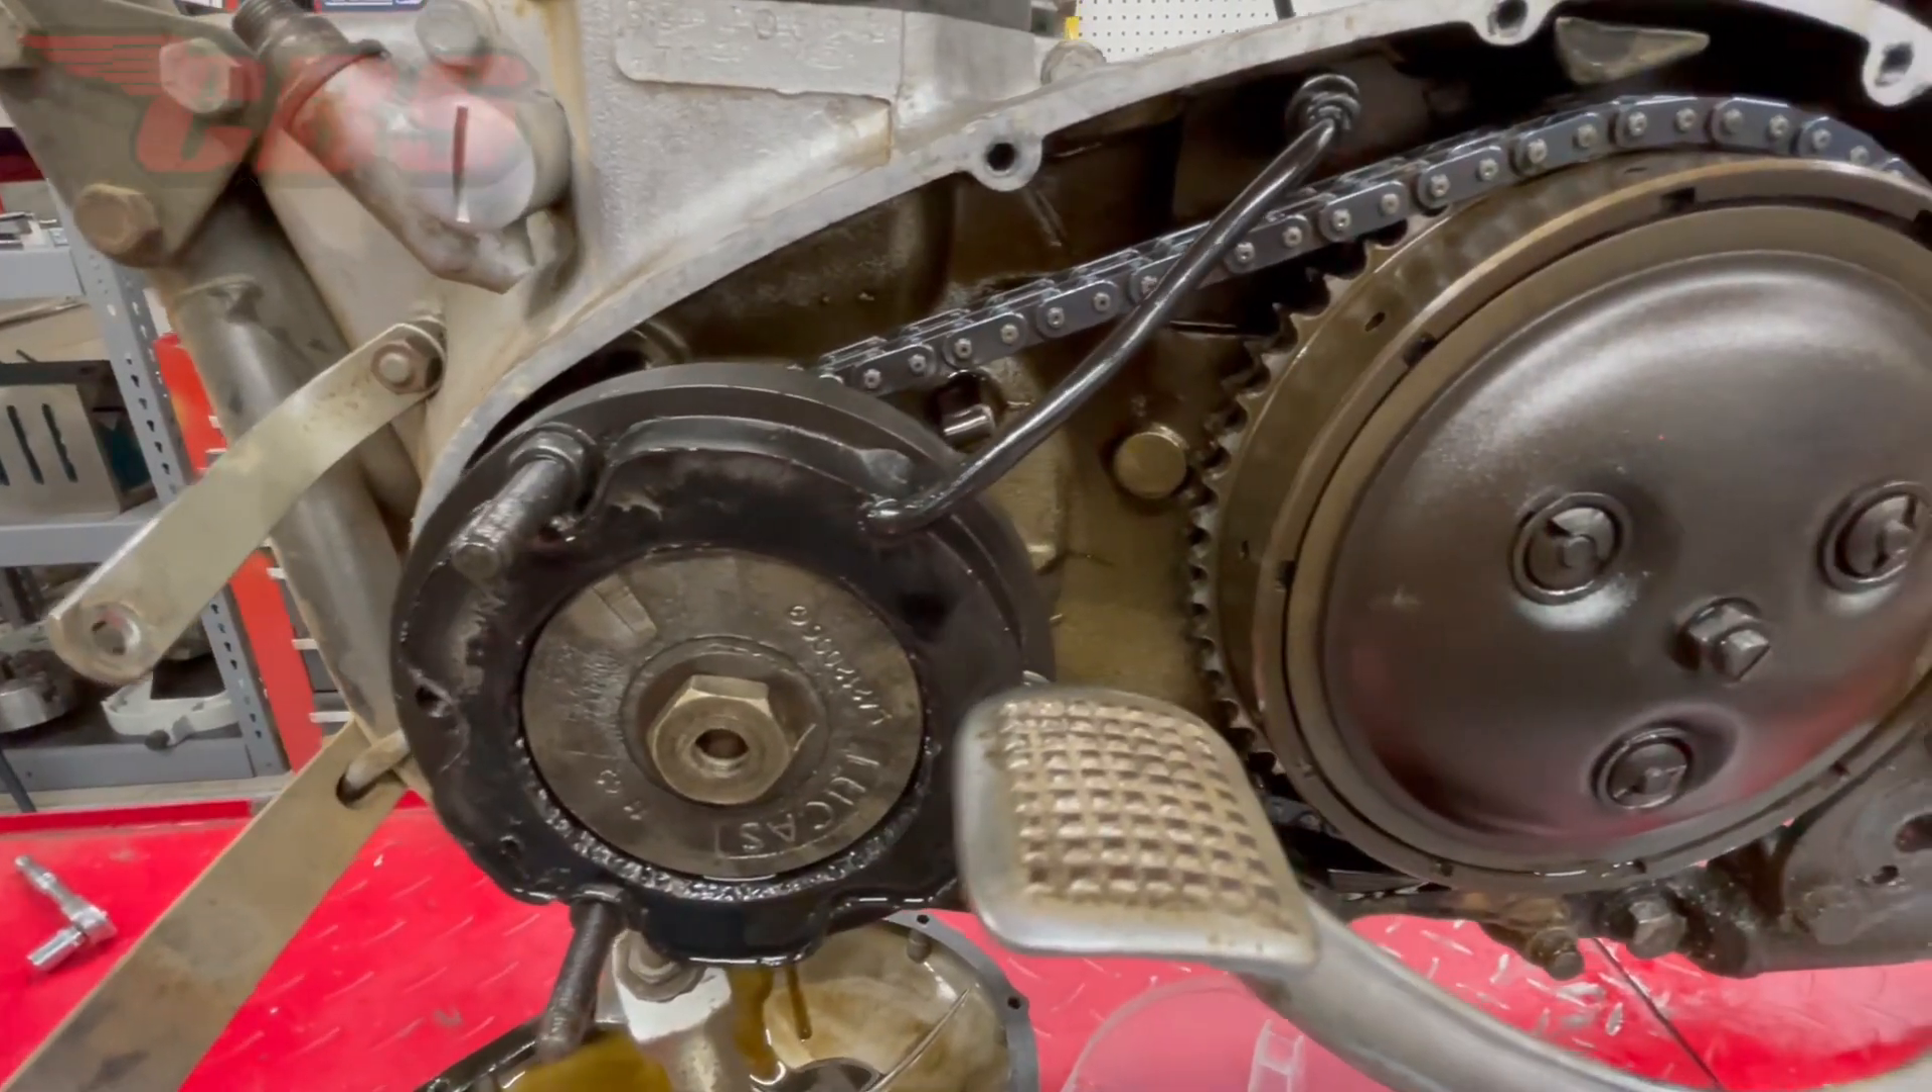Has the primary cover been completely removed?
Yes.